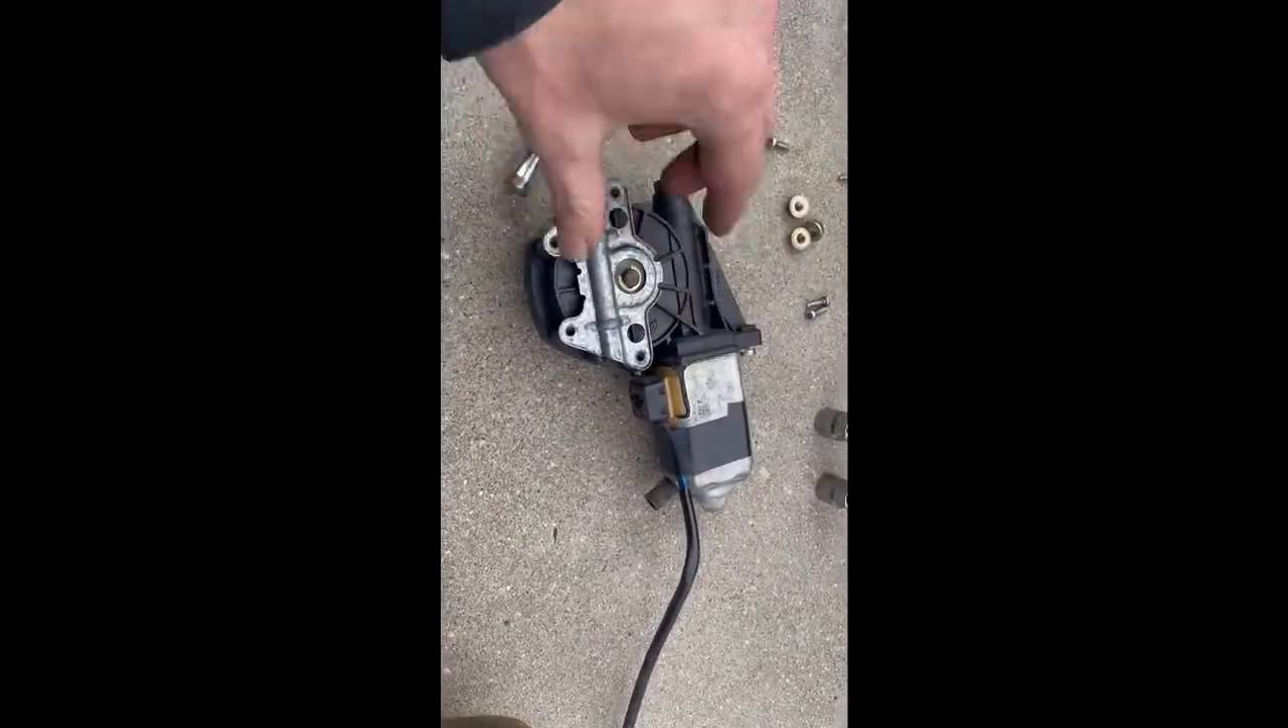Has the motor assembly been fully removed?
Yes.